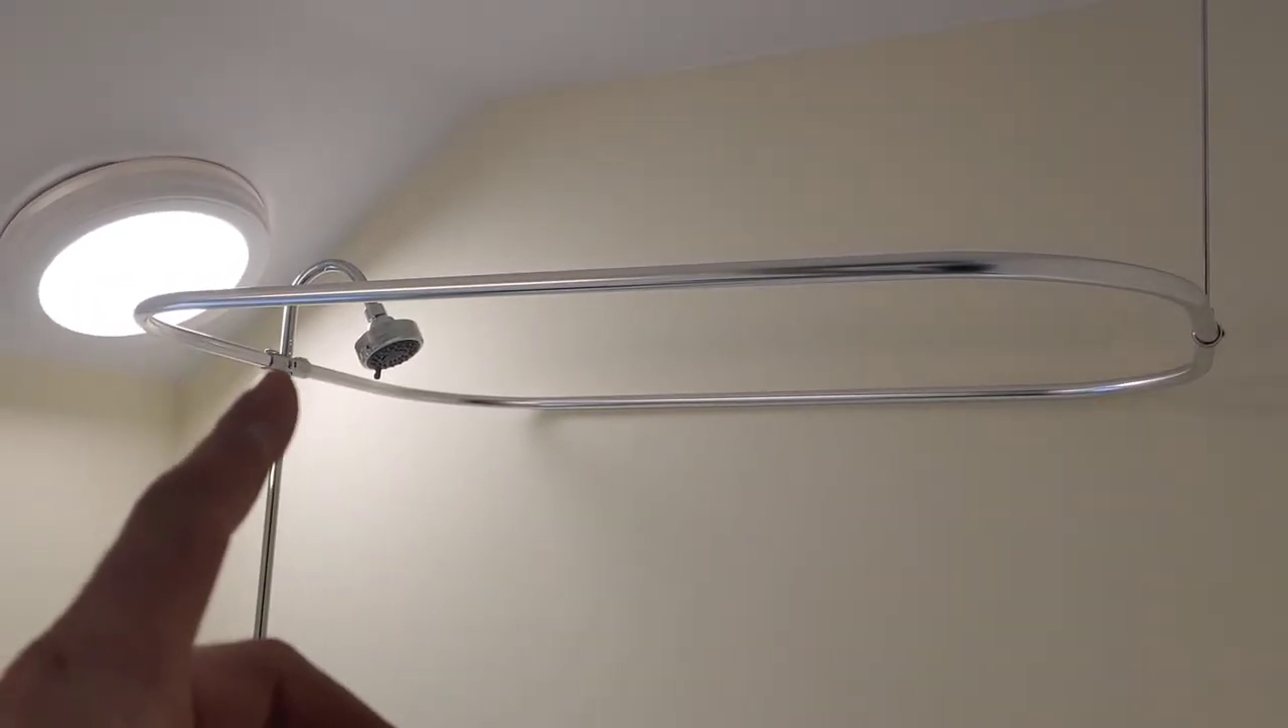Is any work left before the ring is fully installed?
No.